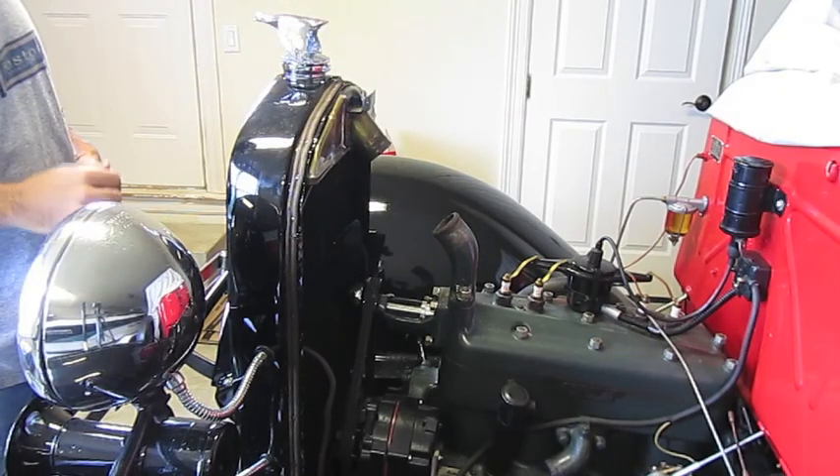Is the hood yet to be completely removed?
No.